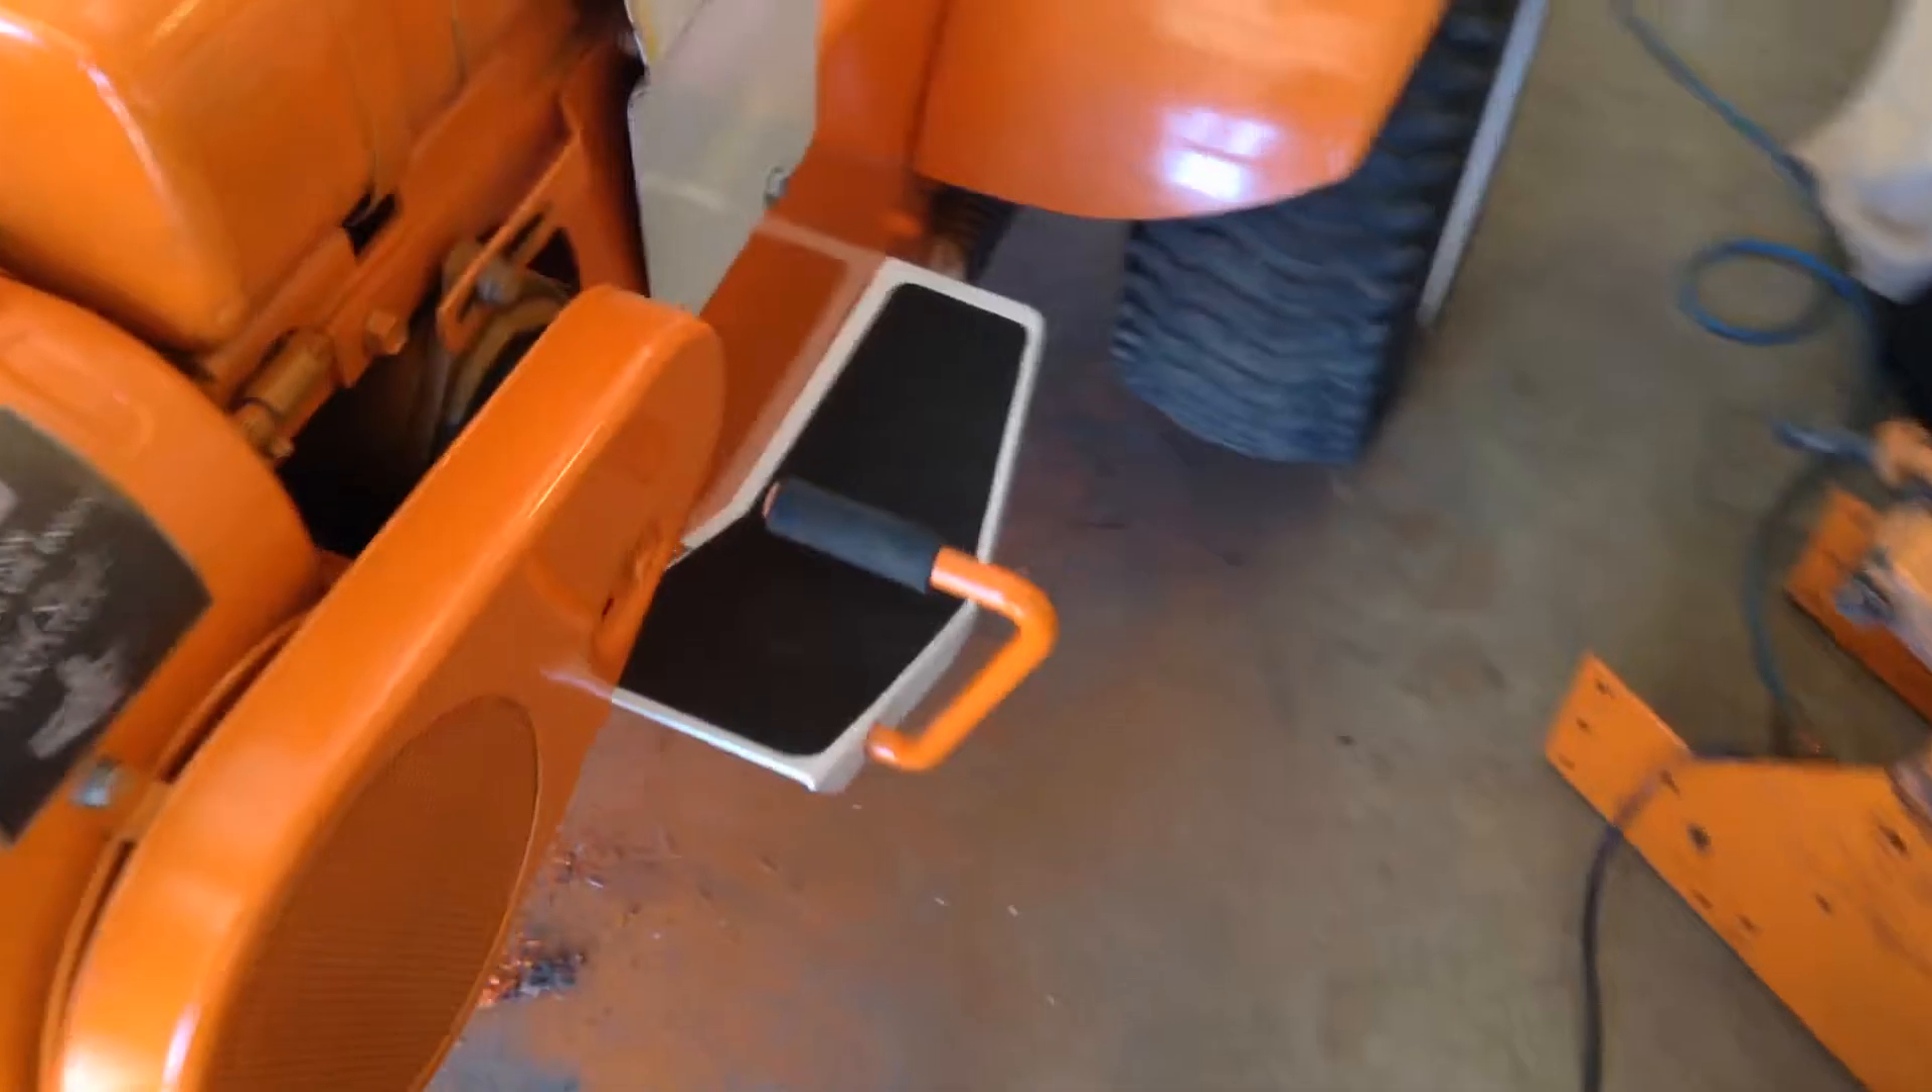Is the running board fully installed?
Yes.